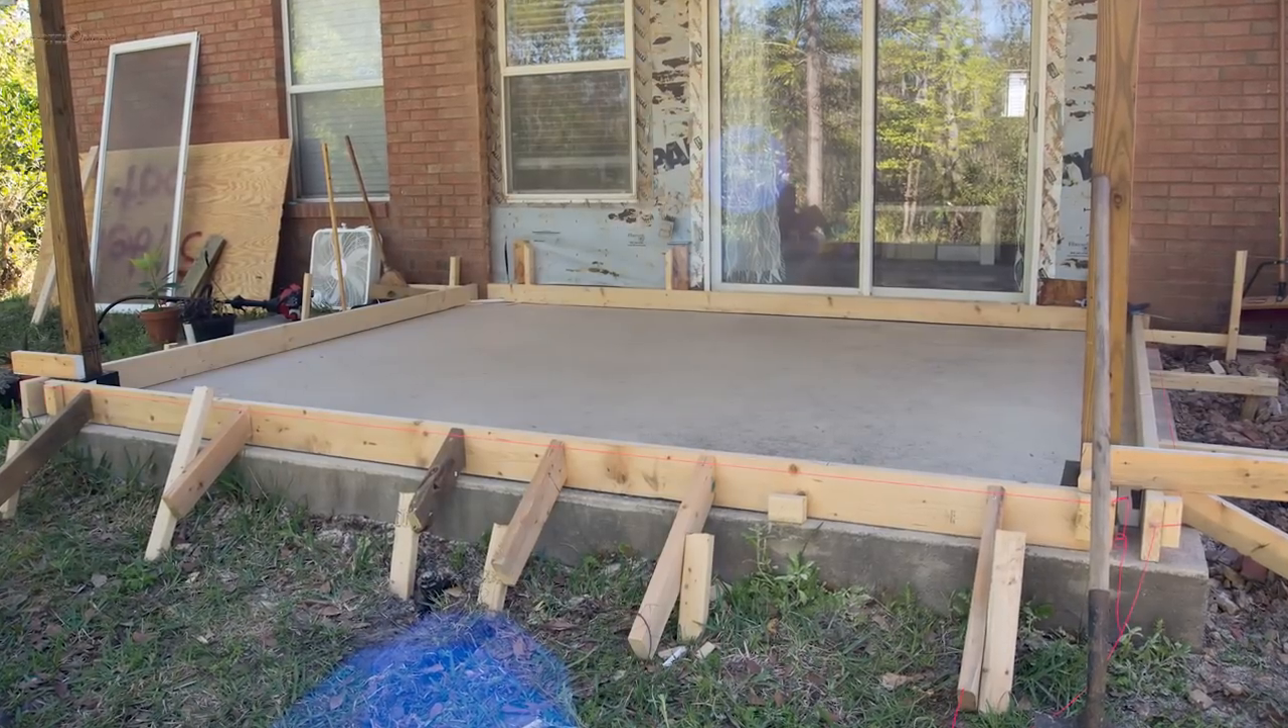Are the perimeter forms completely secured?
Yes.